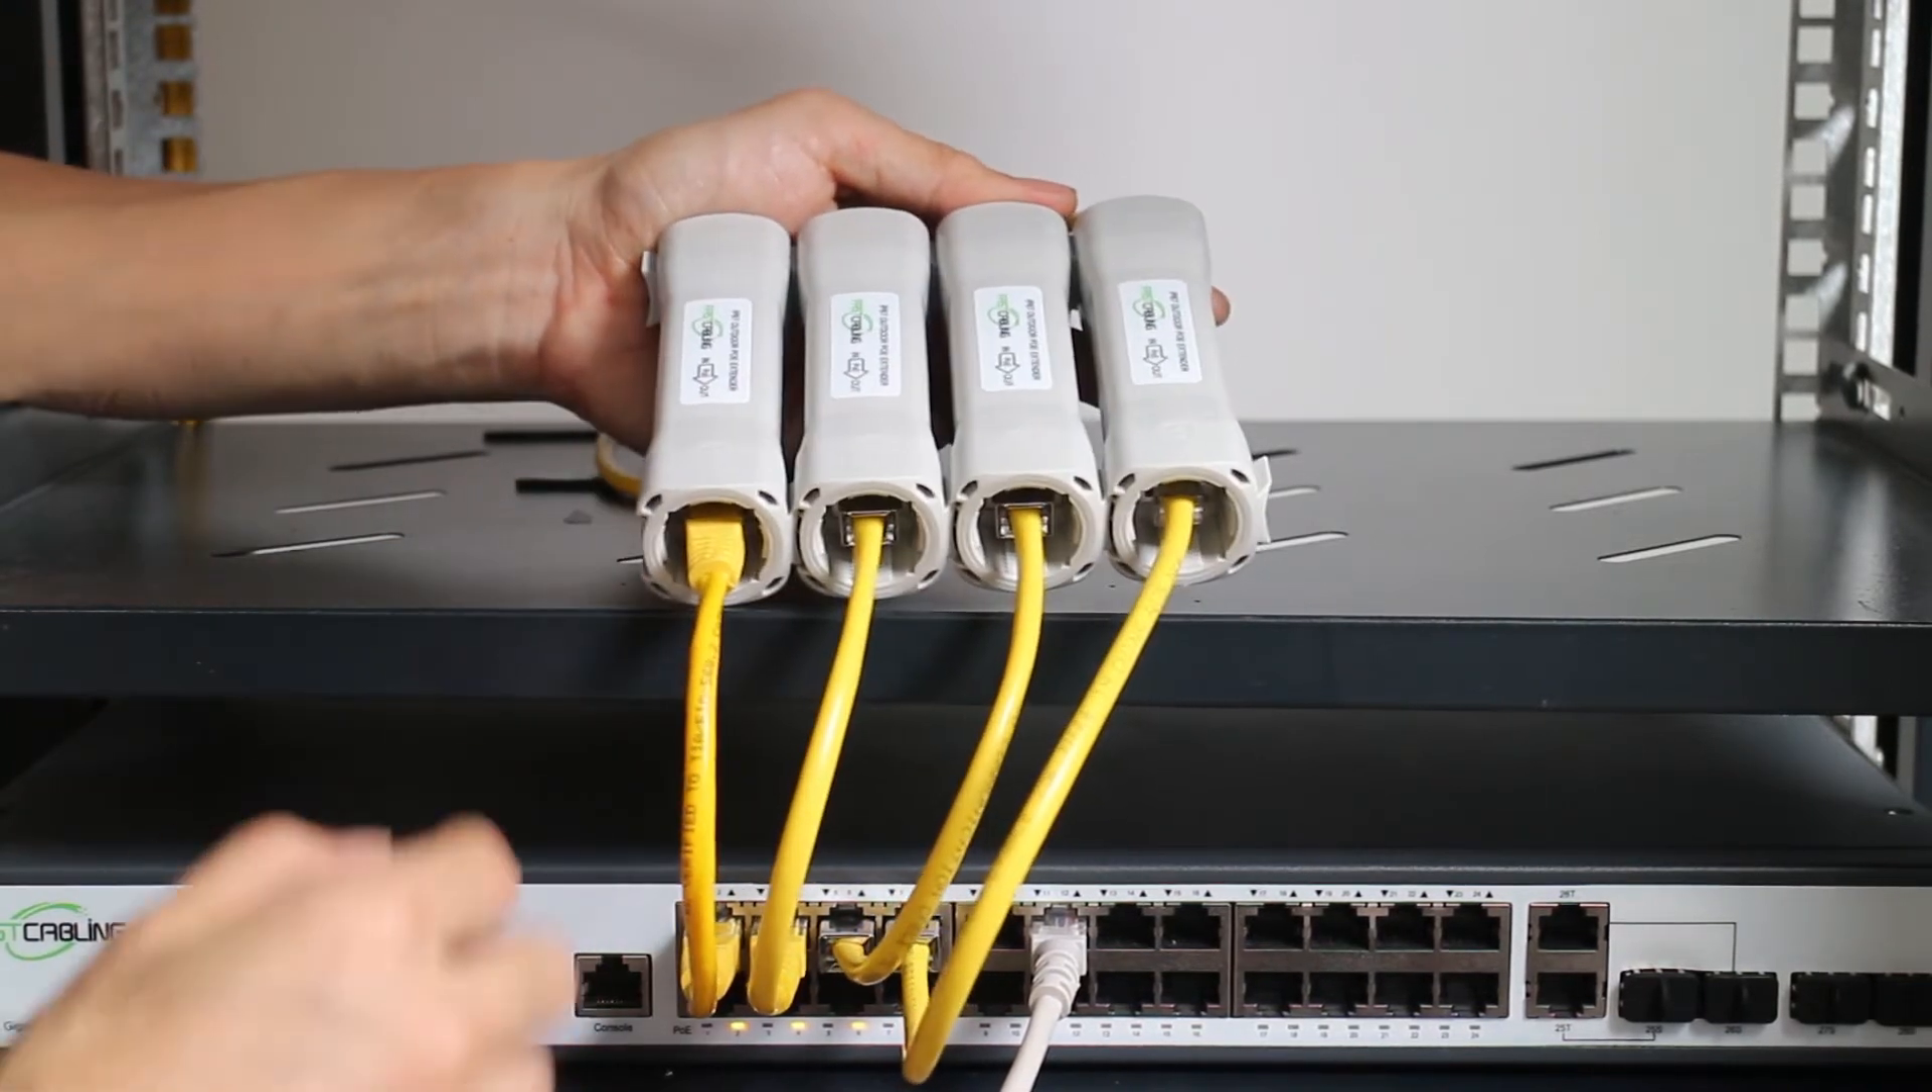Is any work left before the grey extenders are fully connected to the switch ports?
No.